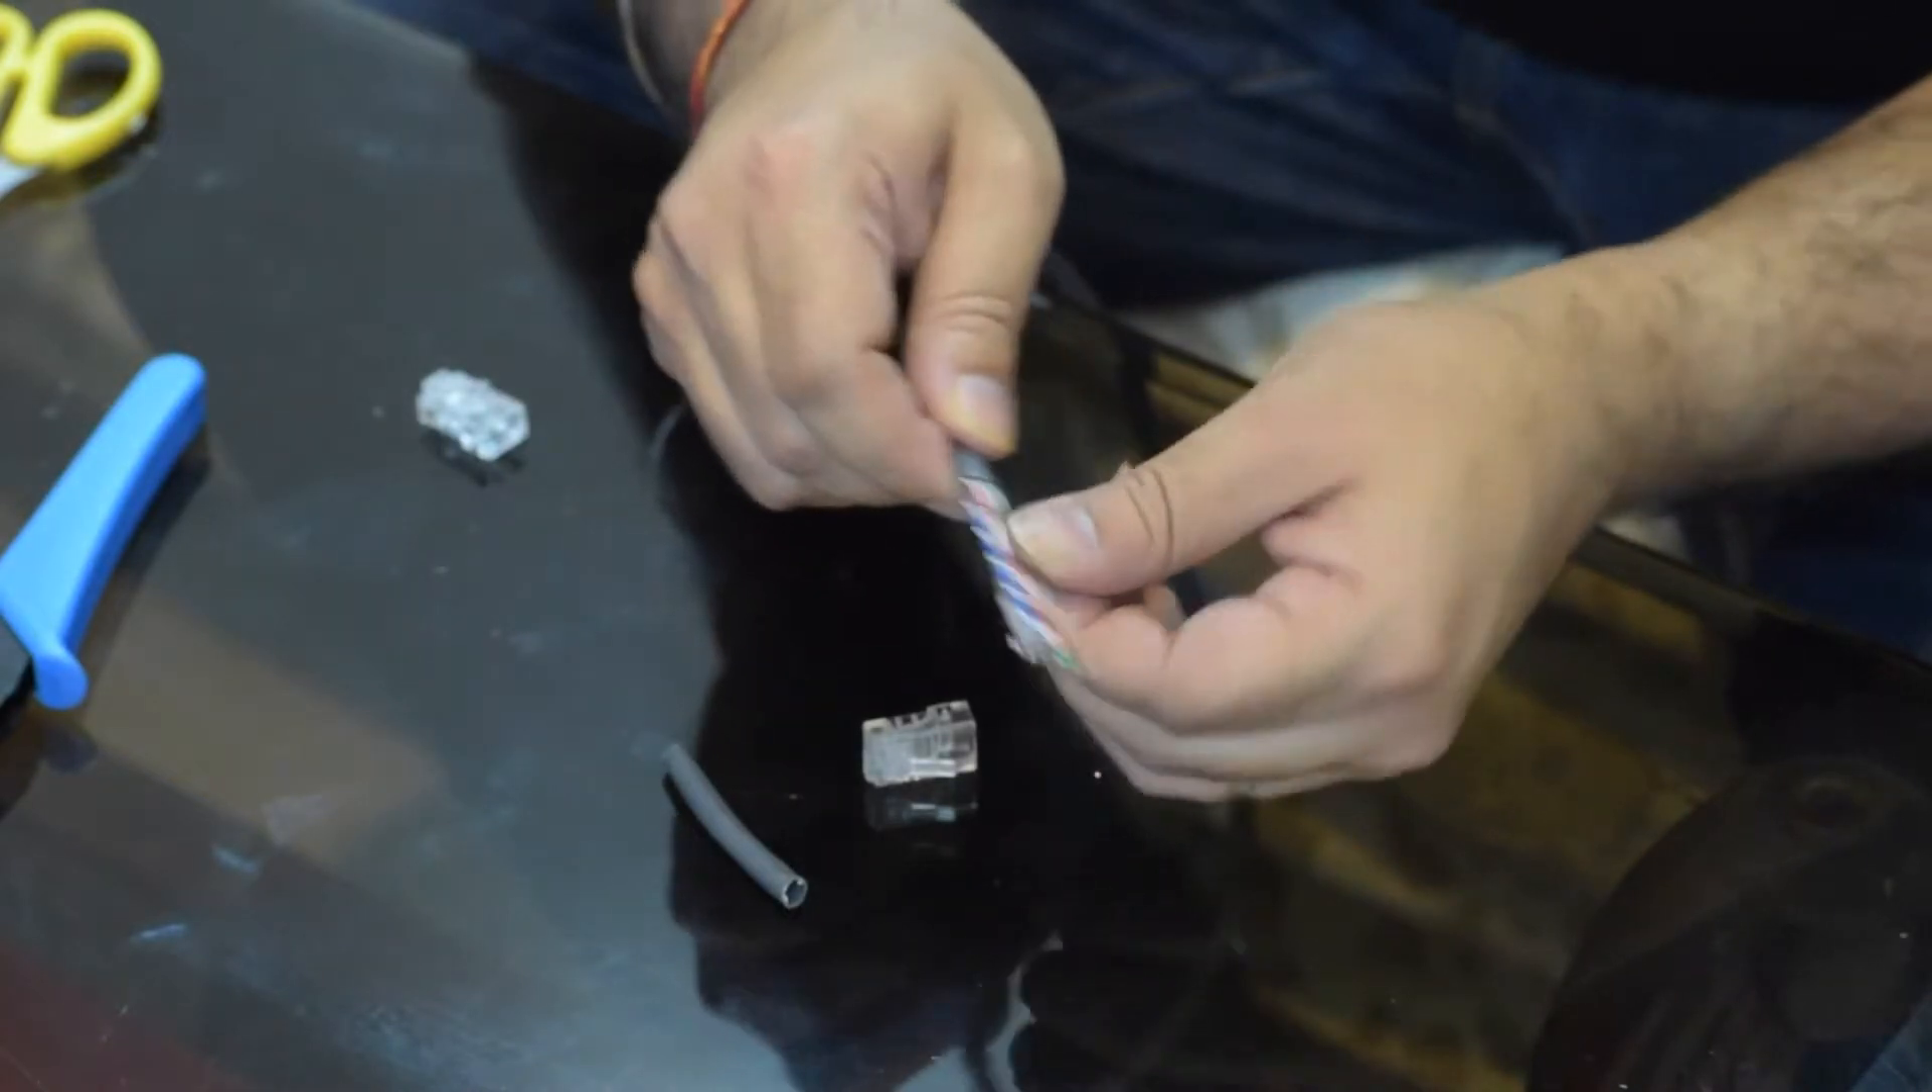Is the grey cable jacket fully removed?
Yes.